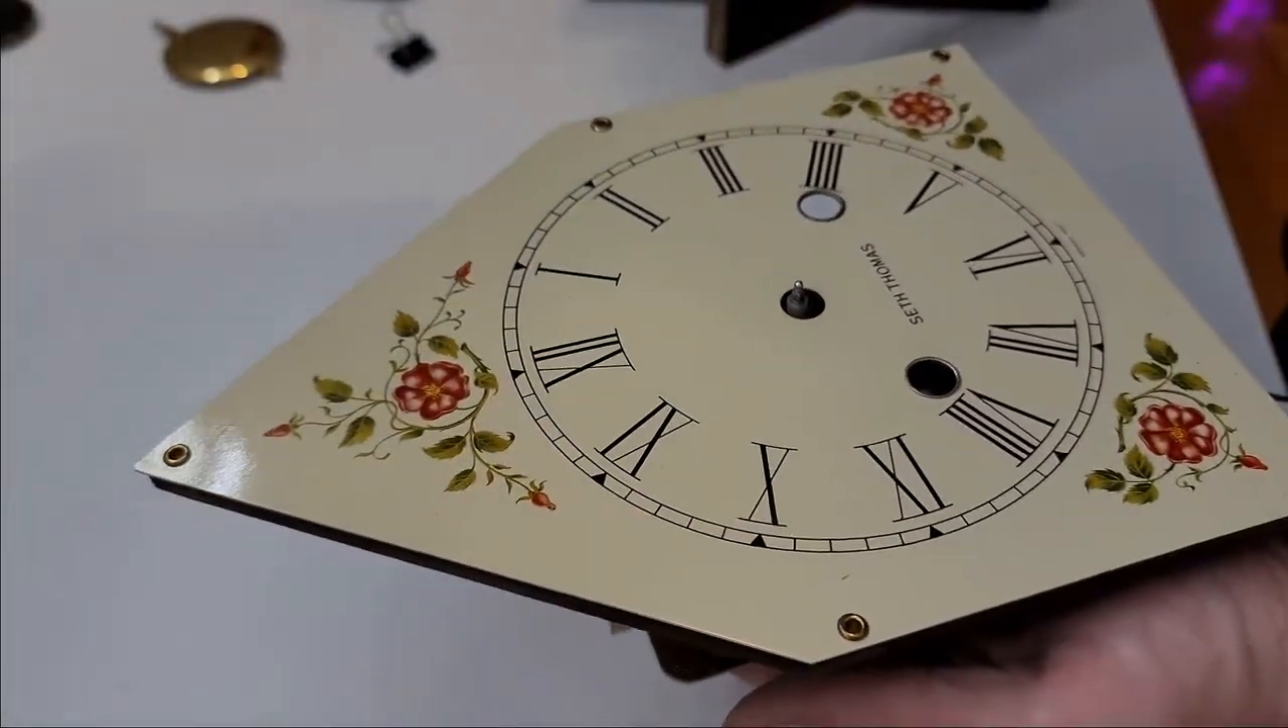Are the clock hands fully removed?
Yes.